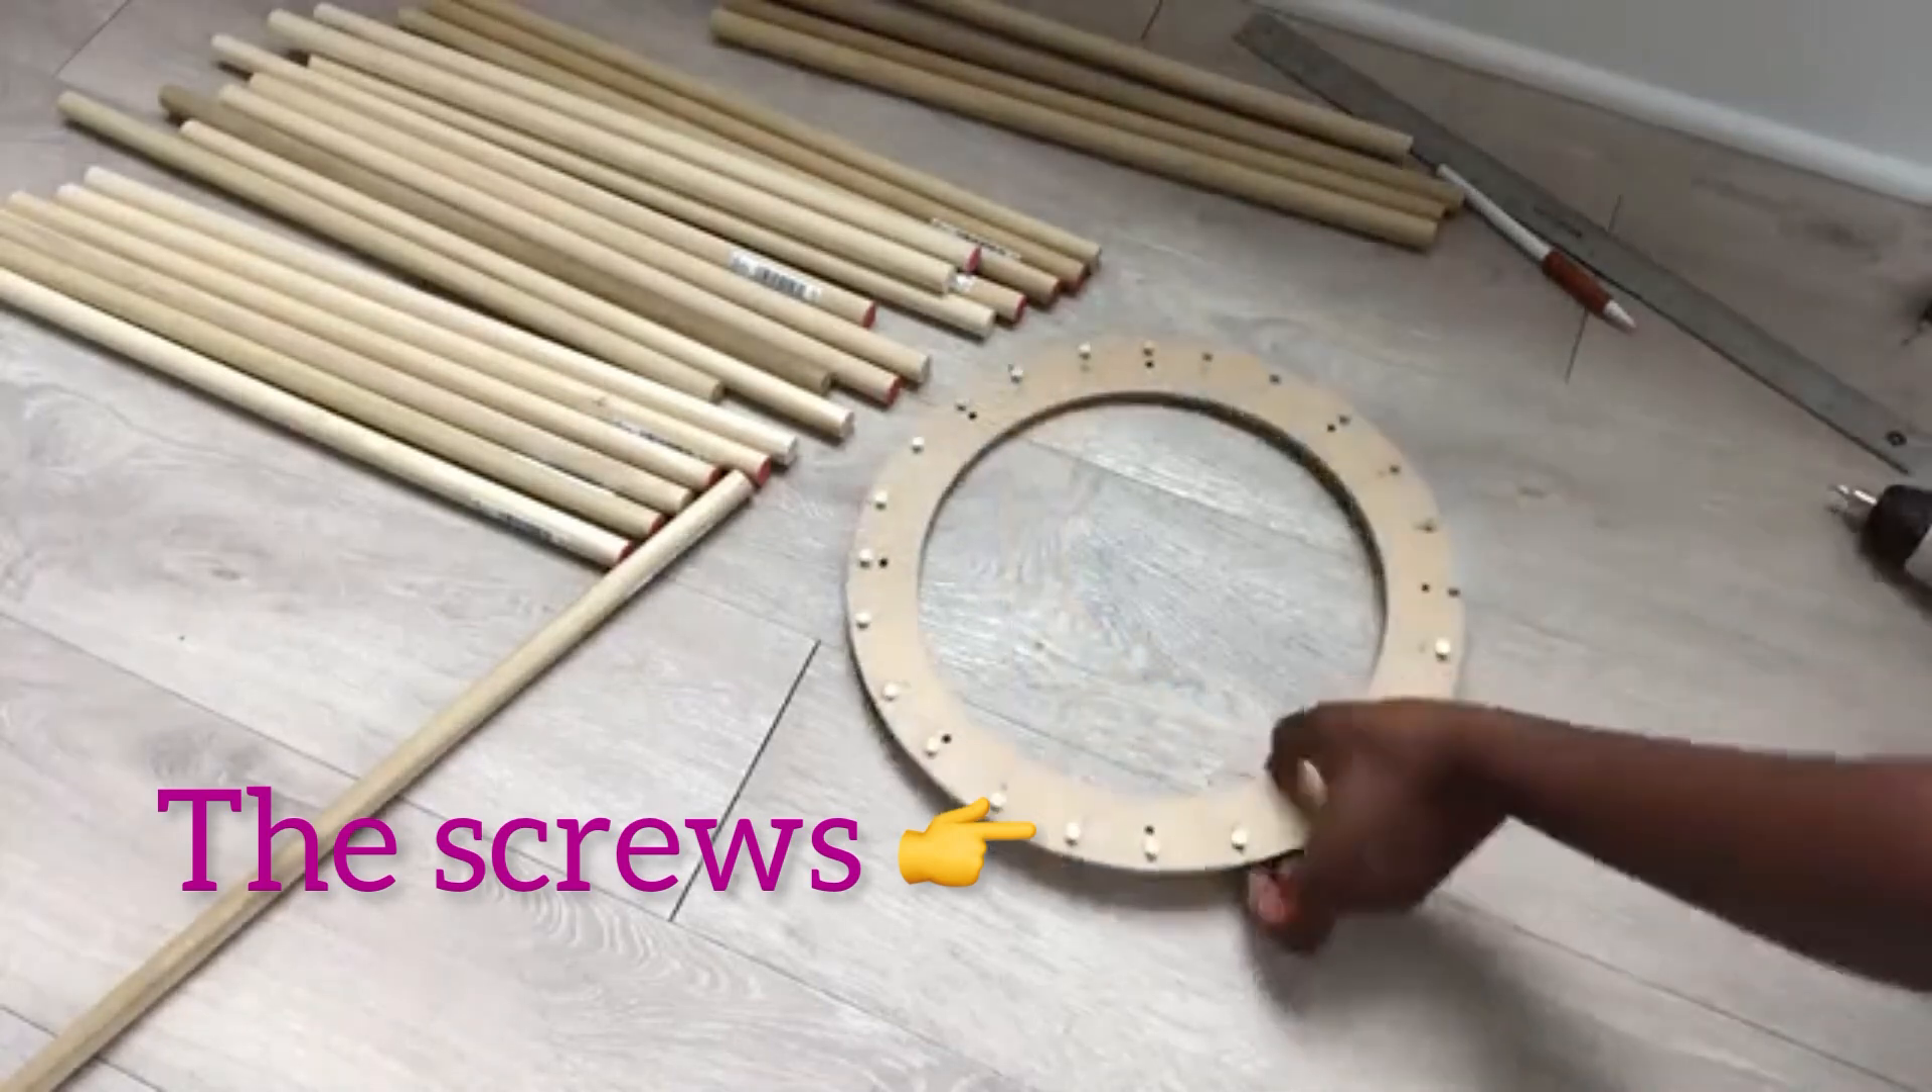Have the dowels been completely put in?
No.